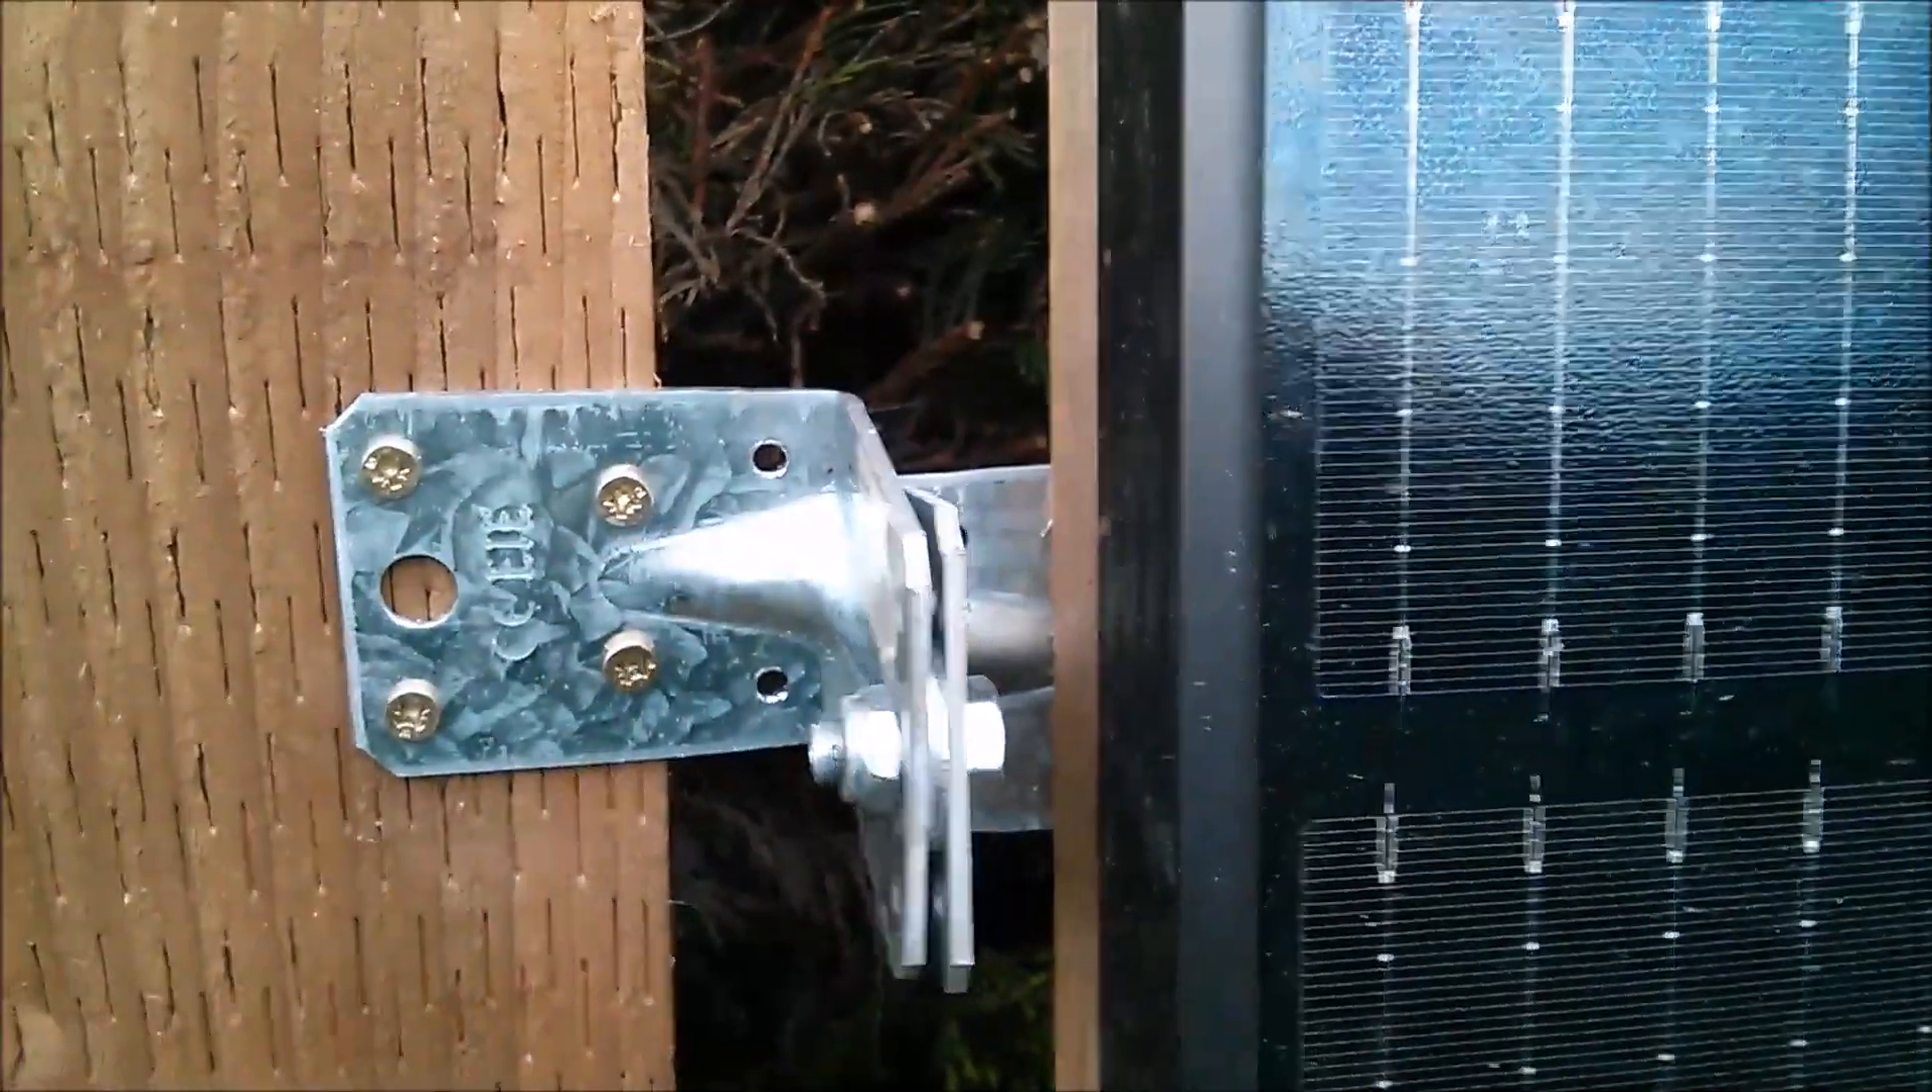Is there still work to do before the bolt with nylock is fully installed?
No.